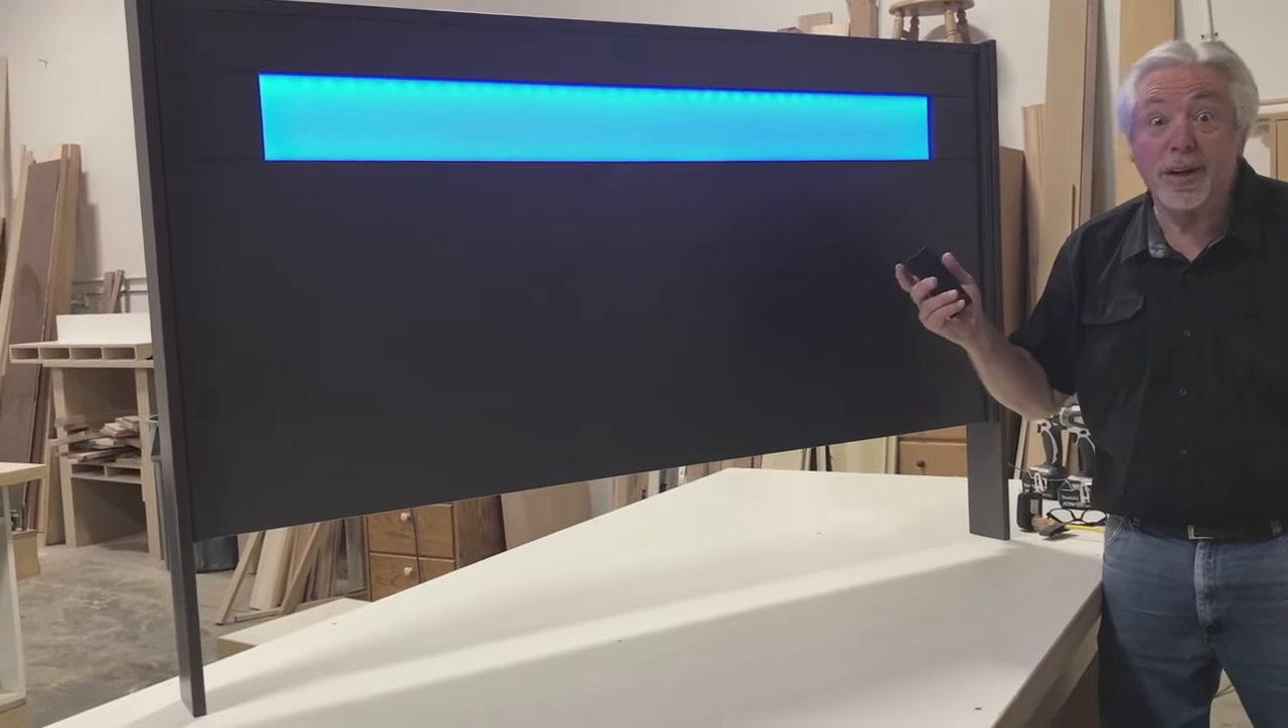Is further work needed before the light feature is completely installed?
No.